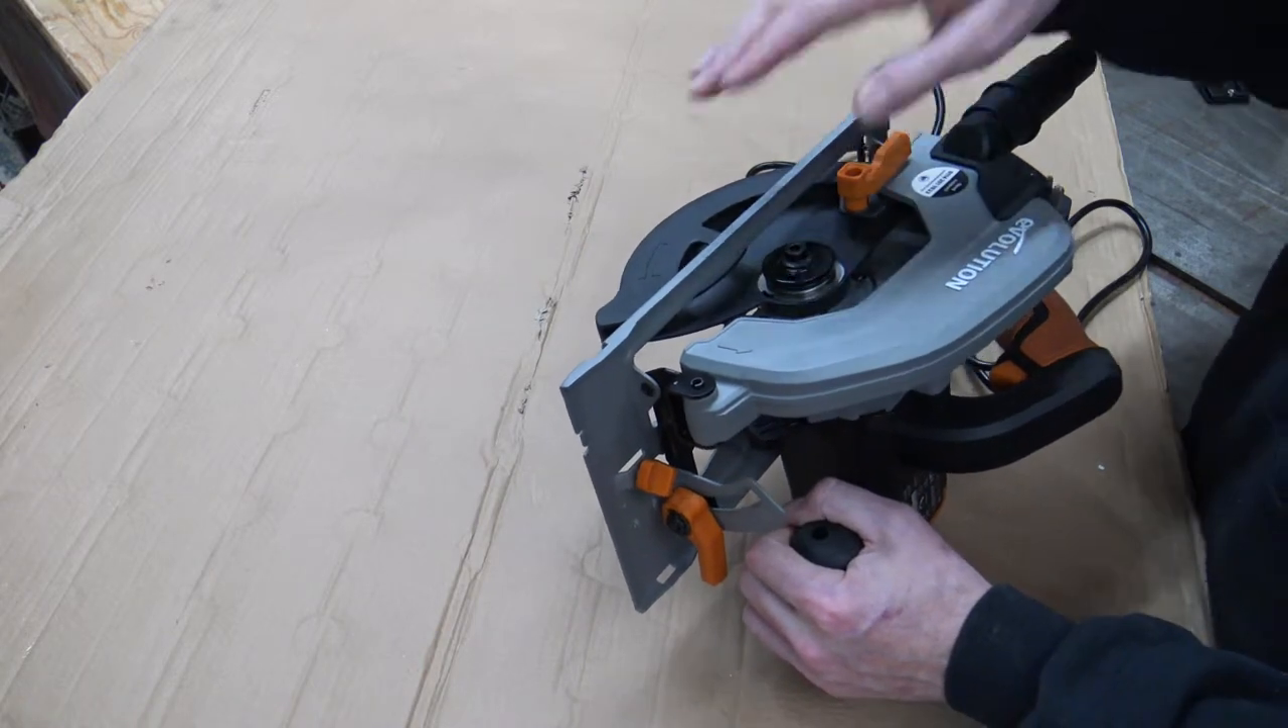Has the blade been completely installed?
No.